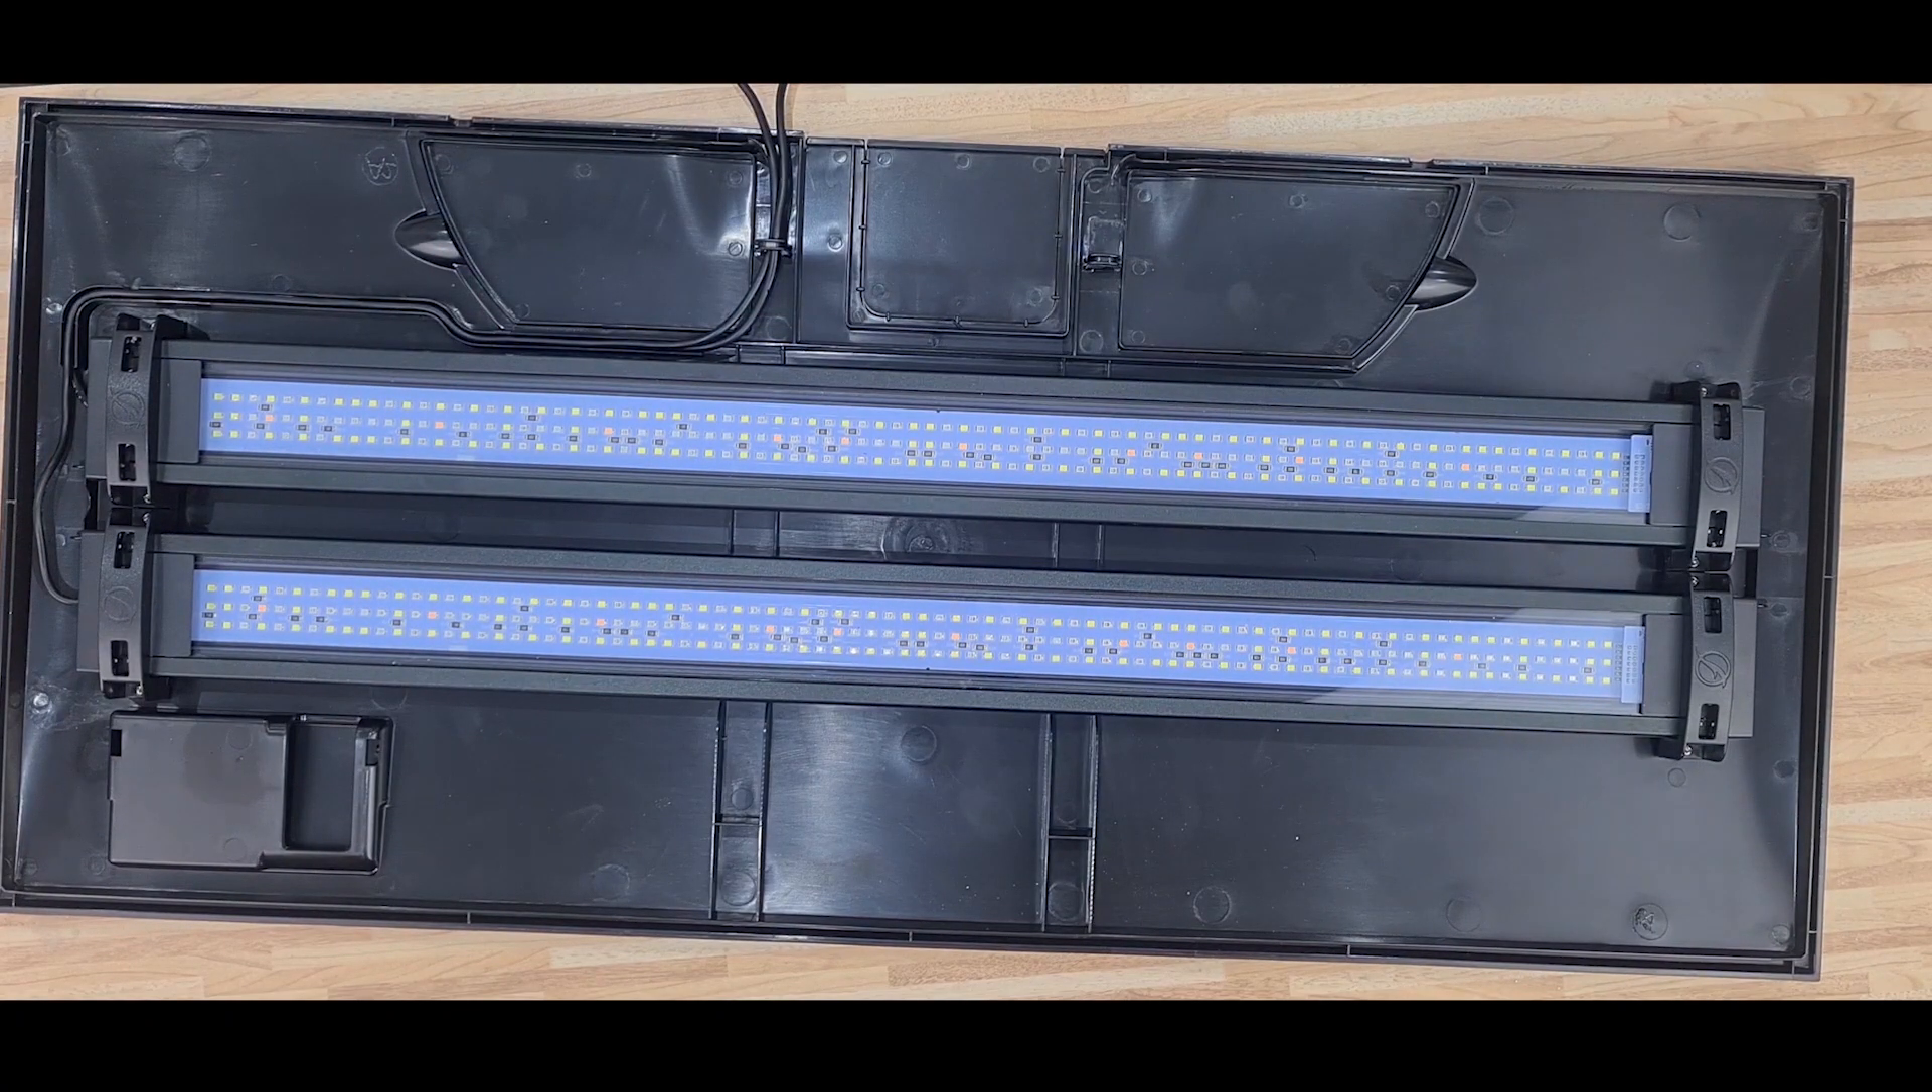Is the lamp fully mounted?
Yes.